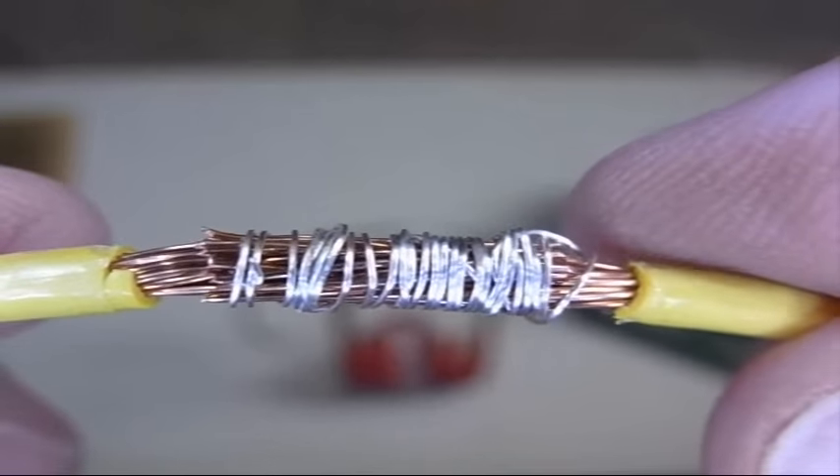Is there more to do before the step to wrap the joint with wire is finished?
No.